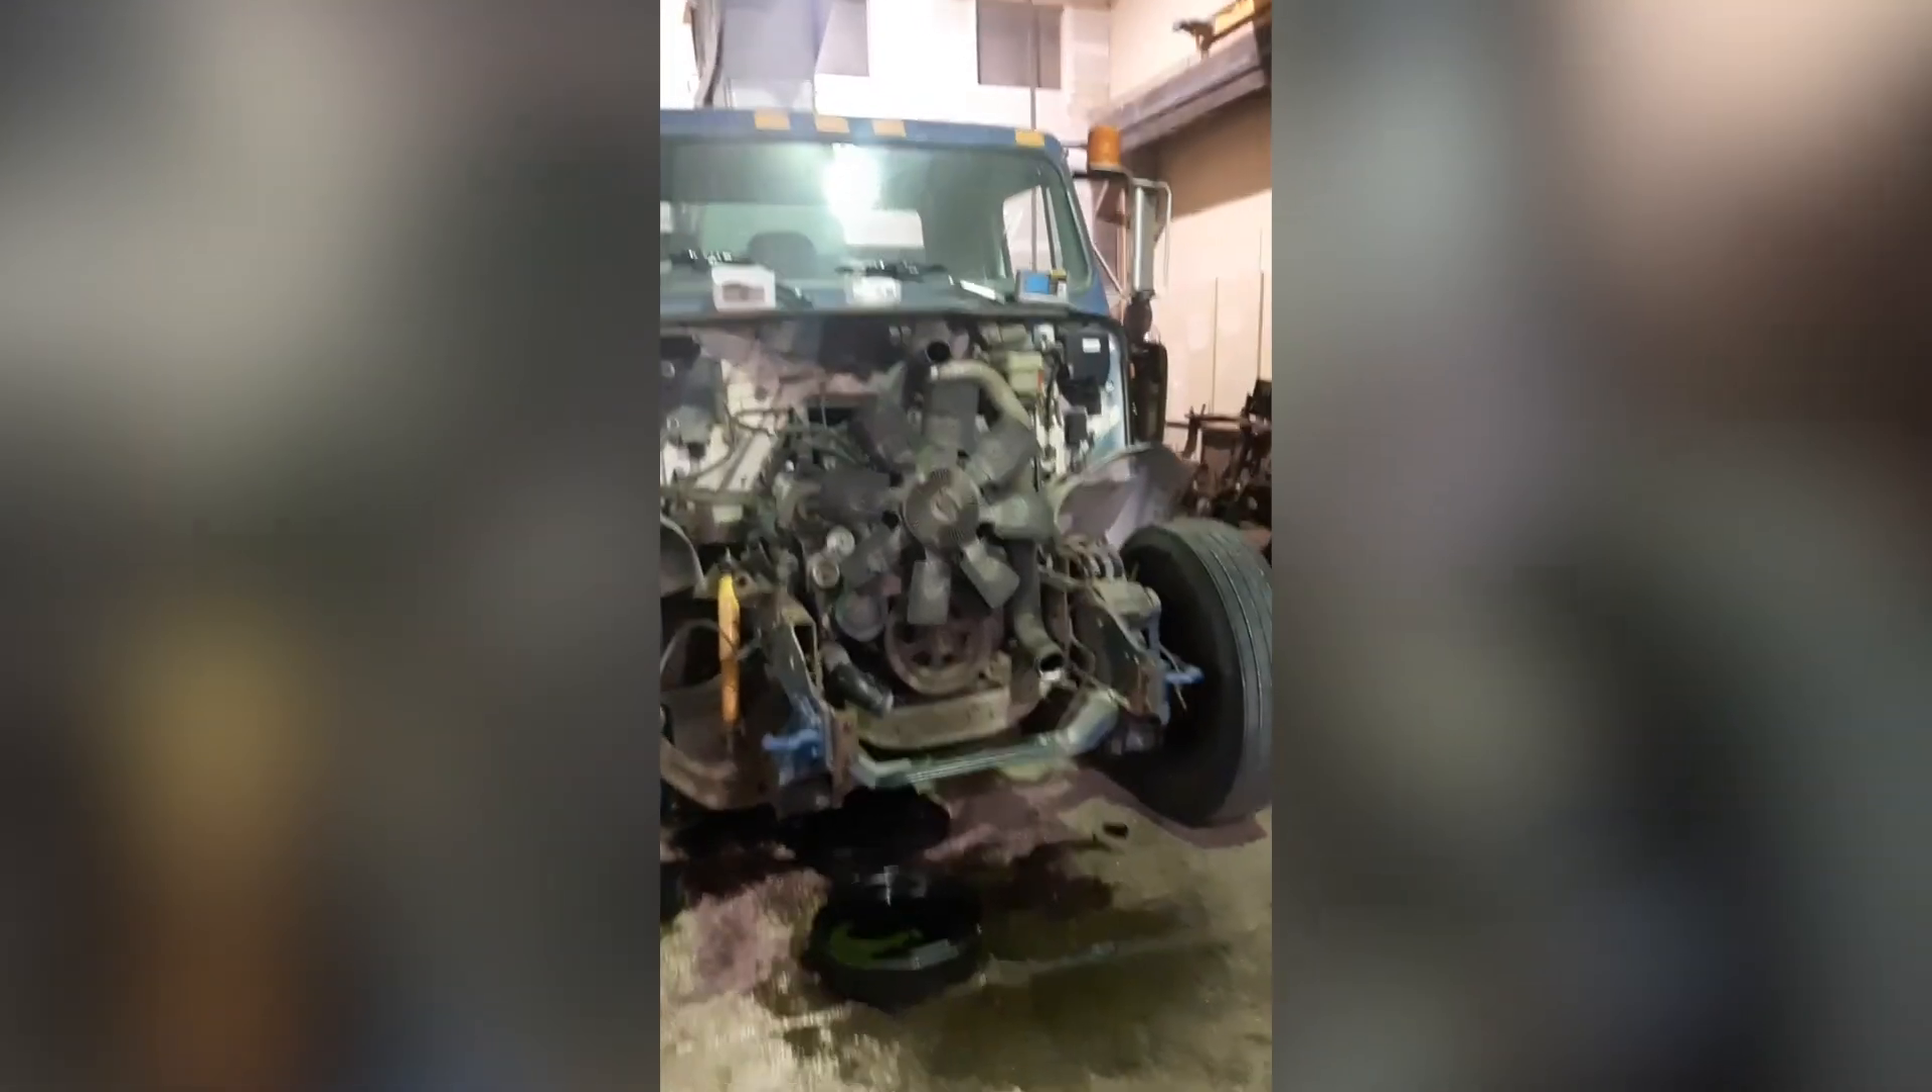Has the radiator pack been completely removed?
Yes.